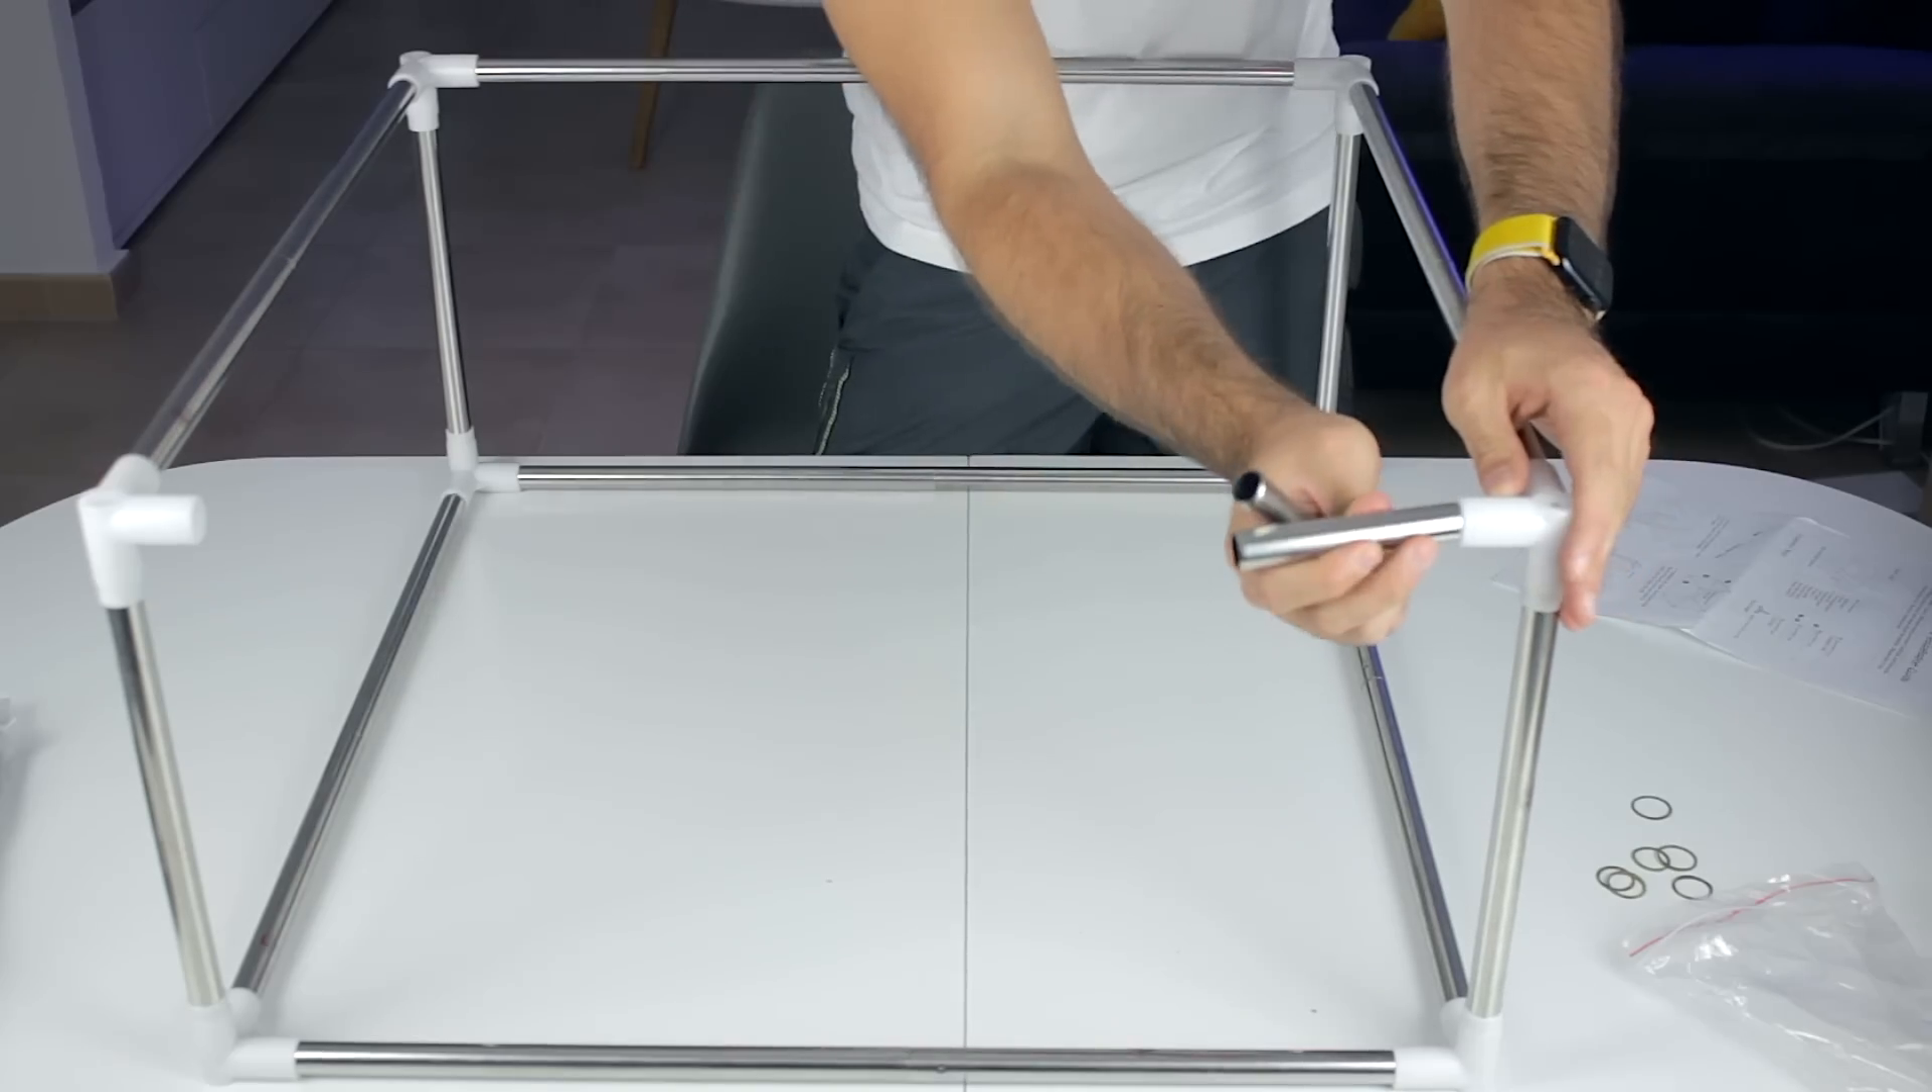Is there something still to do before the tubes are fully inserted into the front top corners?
Yes.